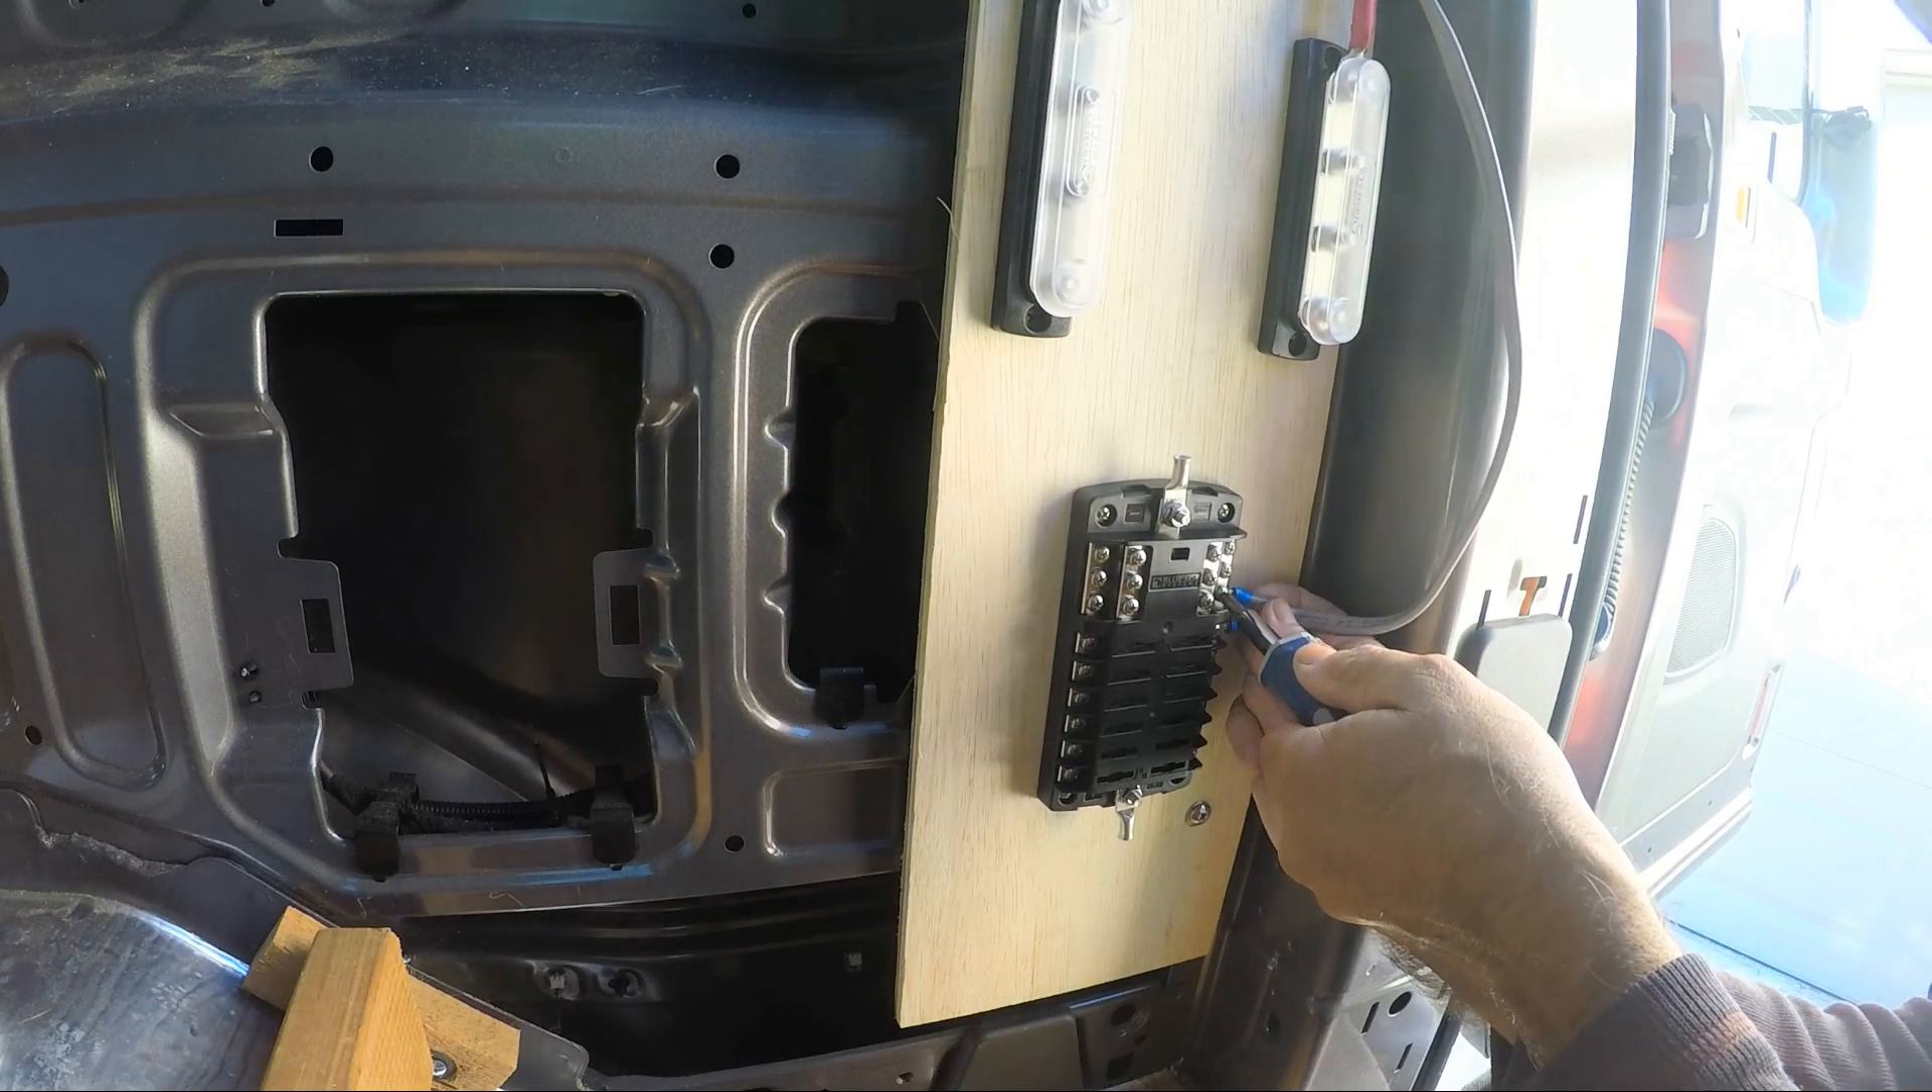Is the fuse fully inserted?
No.